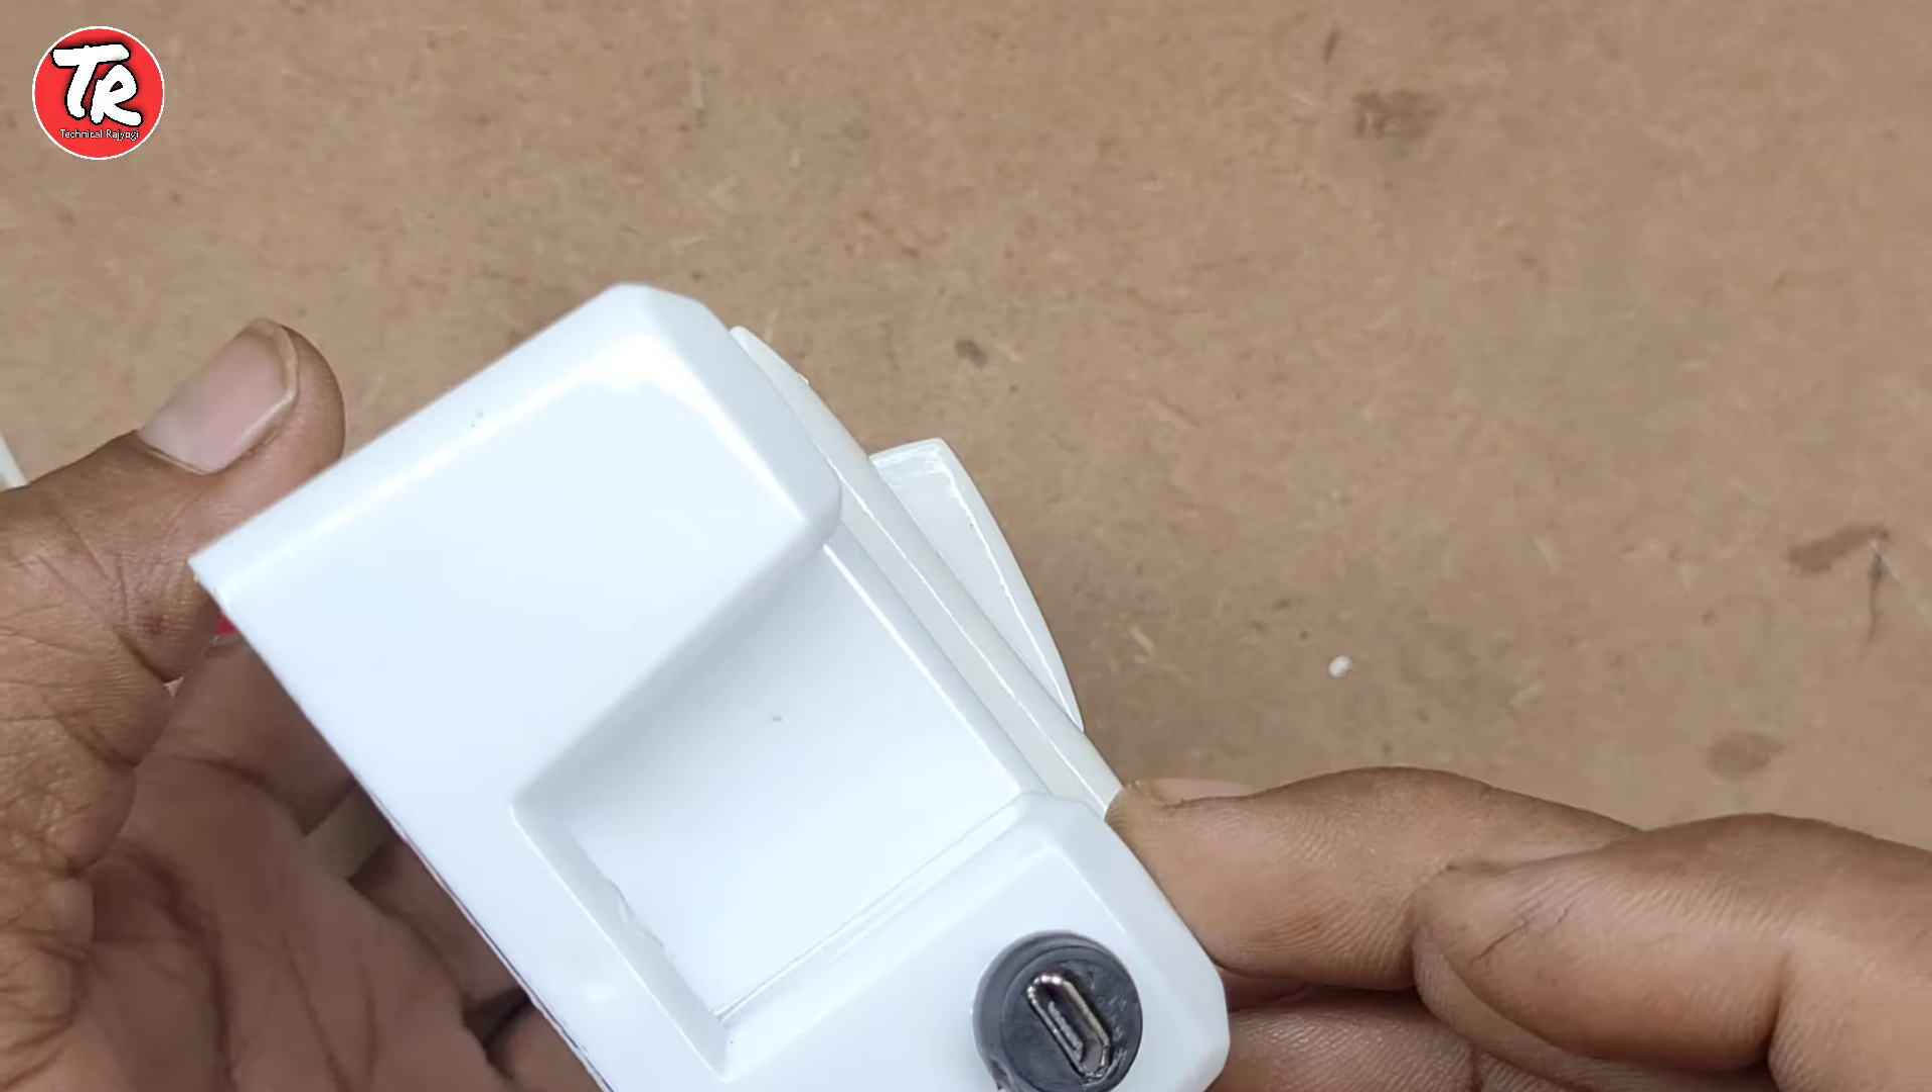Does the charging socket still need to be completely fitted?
No.